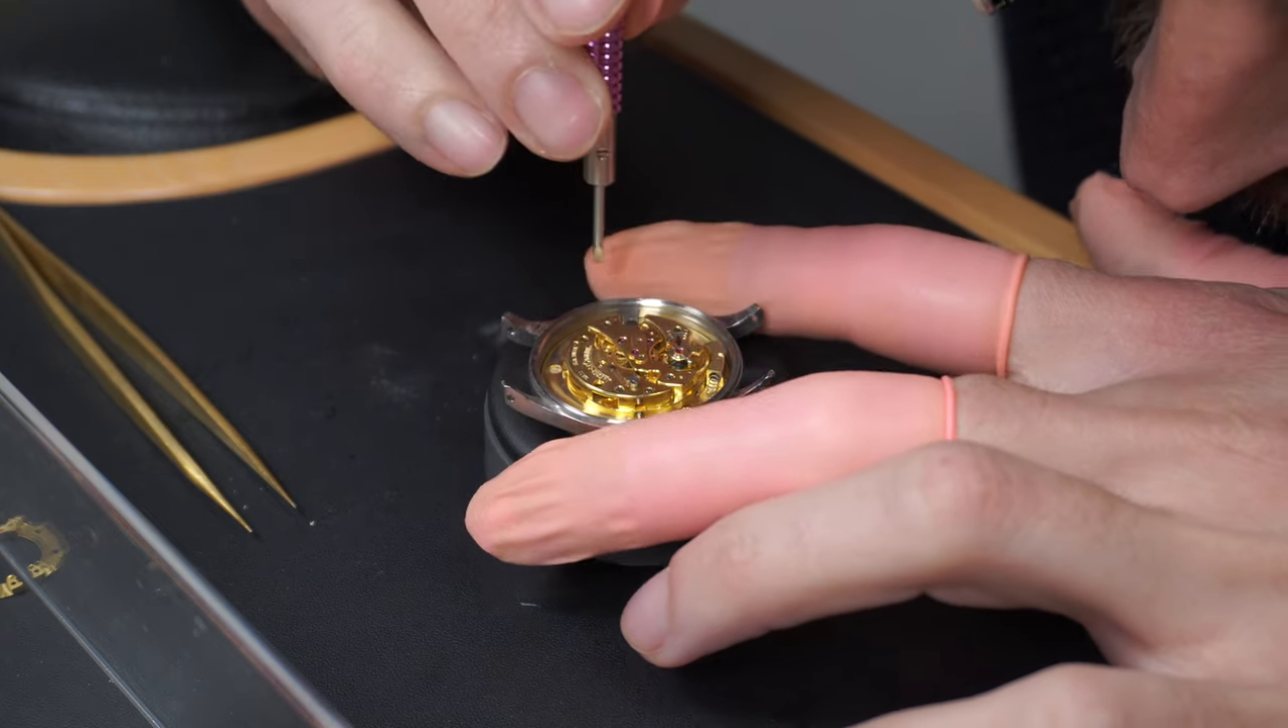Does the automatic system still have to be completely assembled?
Yes.